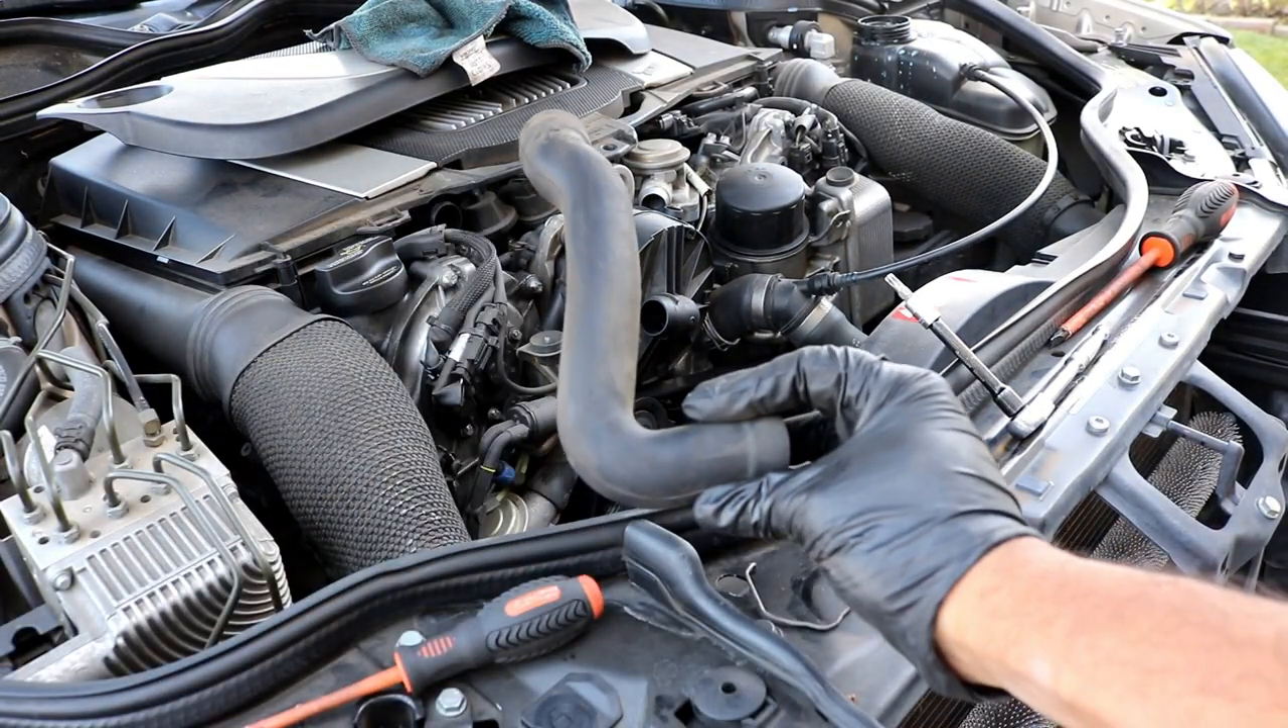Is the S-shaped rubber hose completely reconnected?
No.